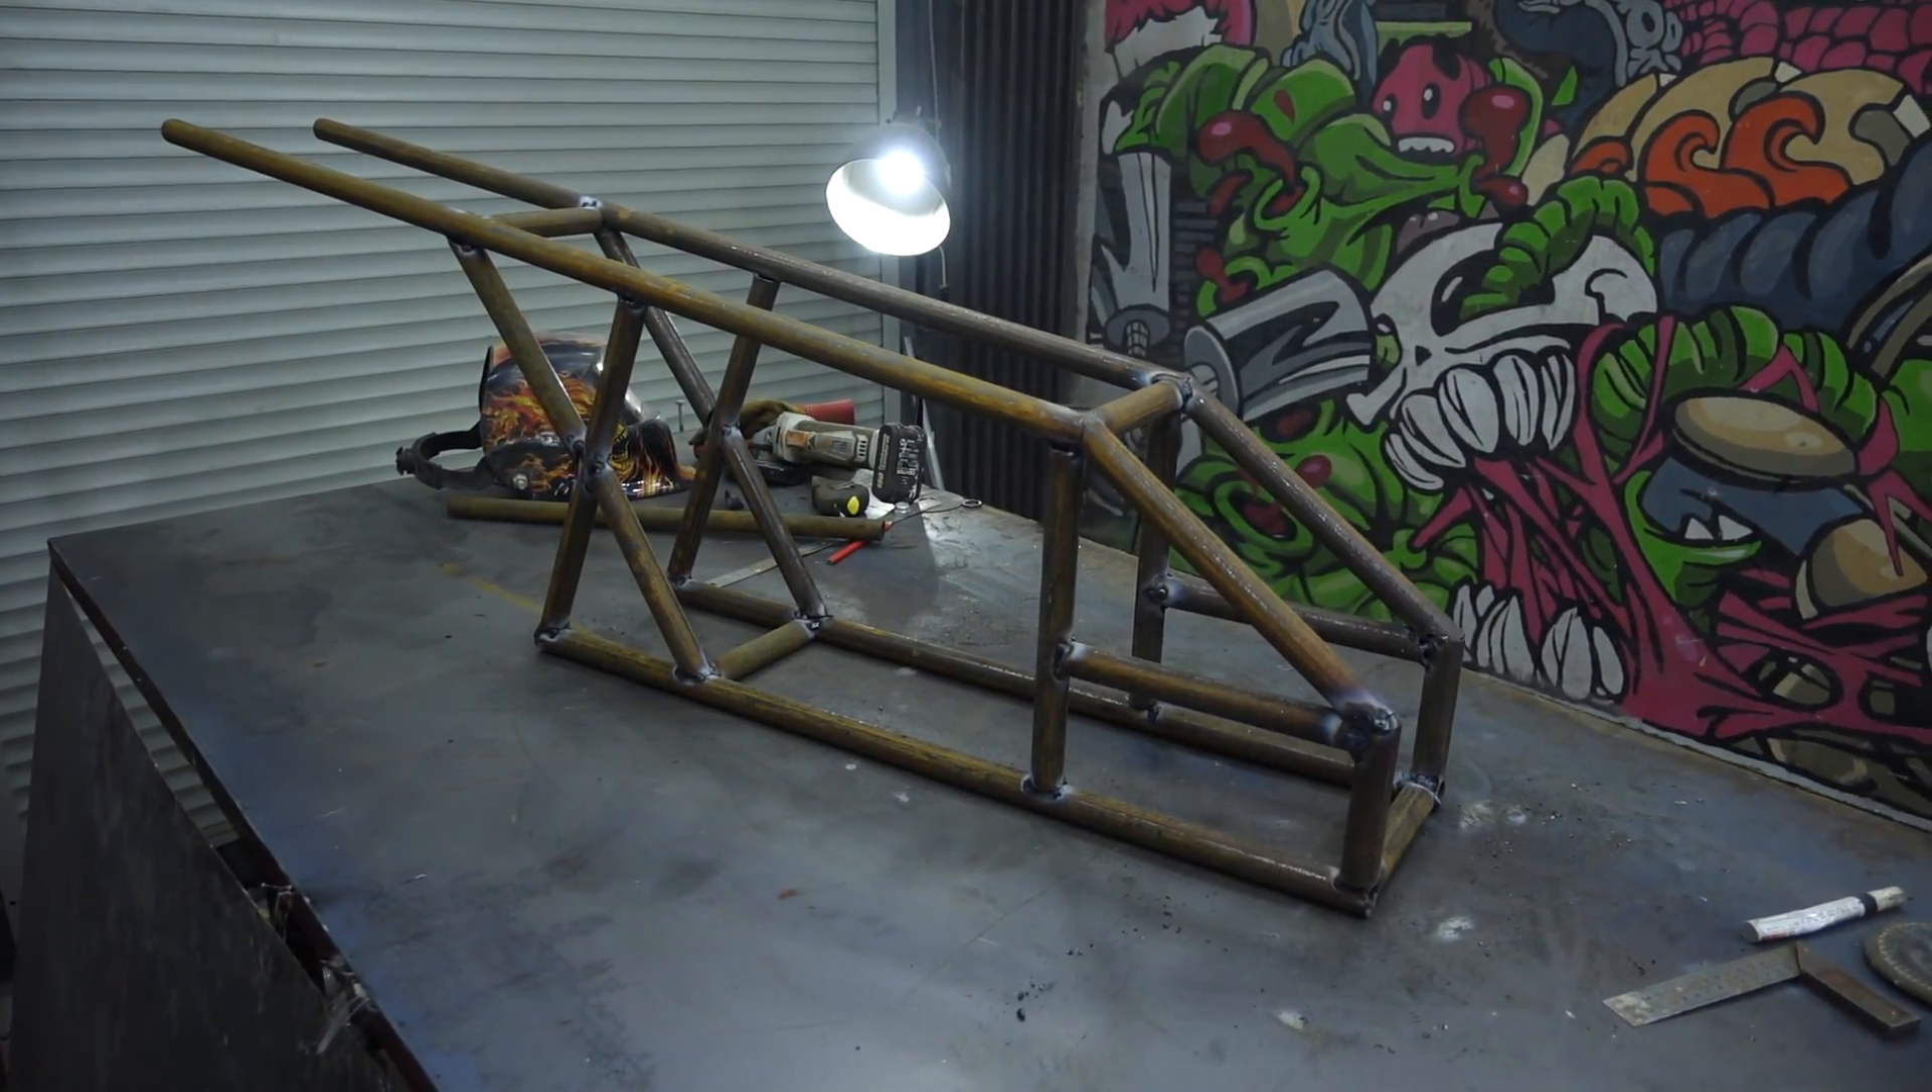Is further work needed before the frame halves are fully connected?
No.